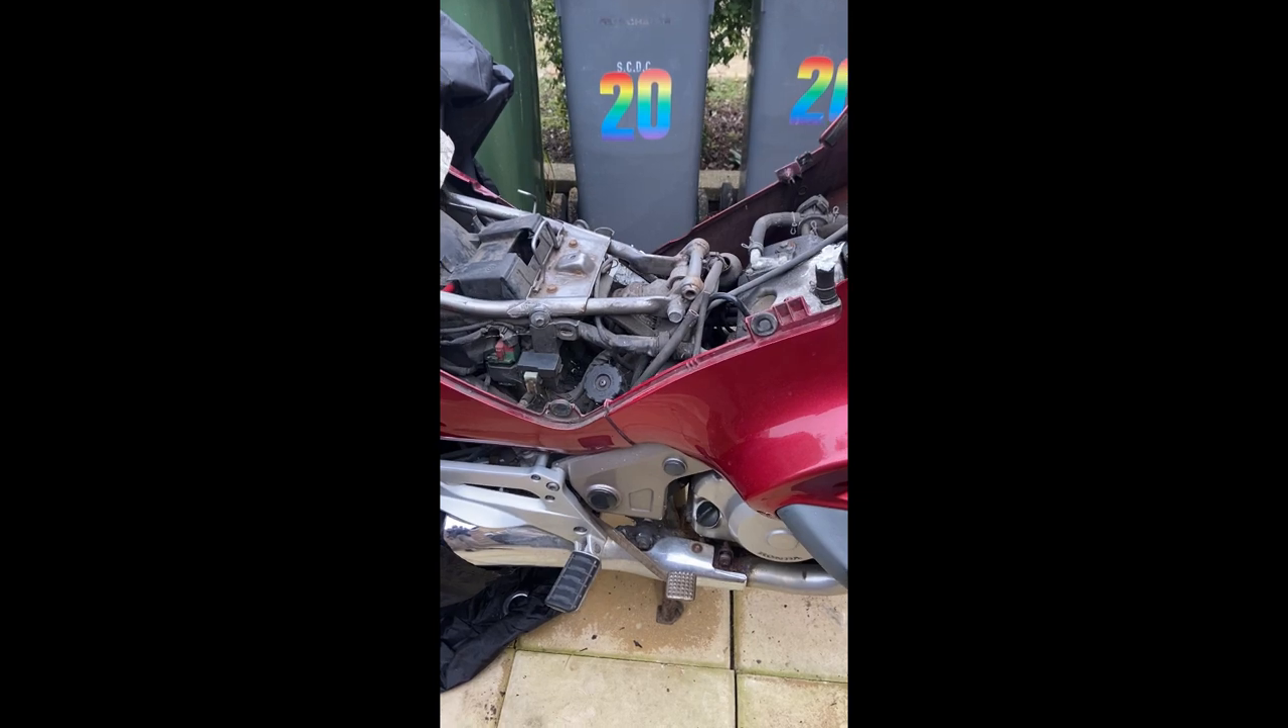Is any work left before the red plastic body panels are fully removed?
Yes.